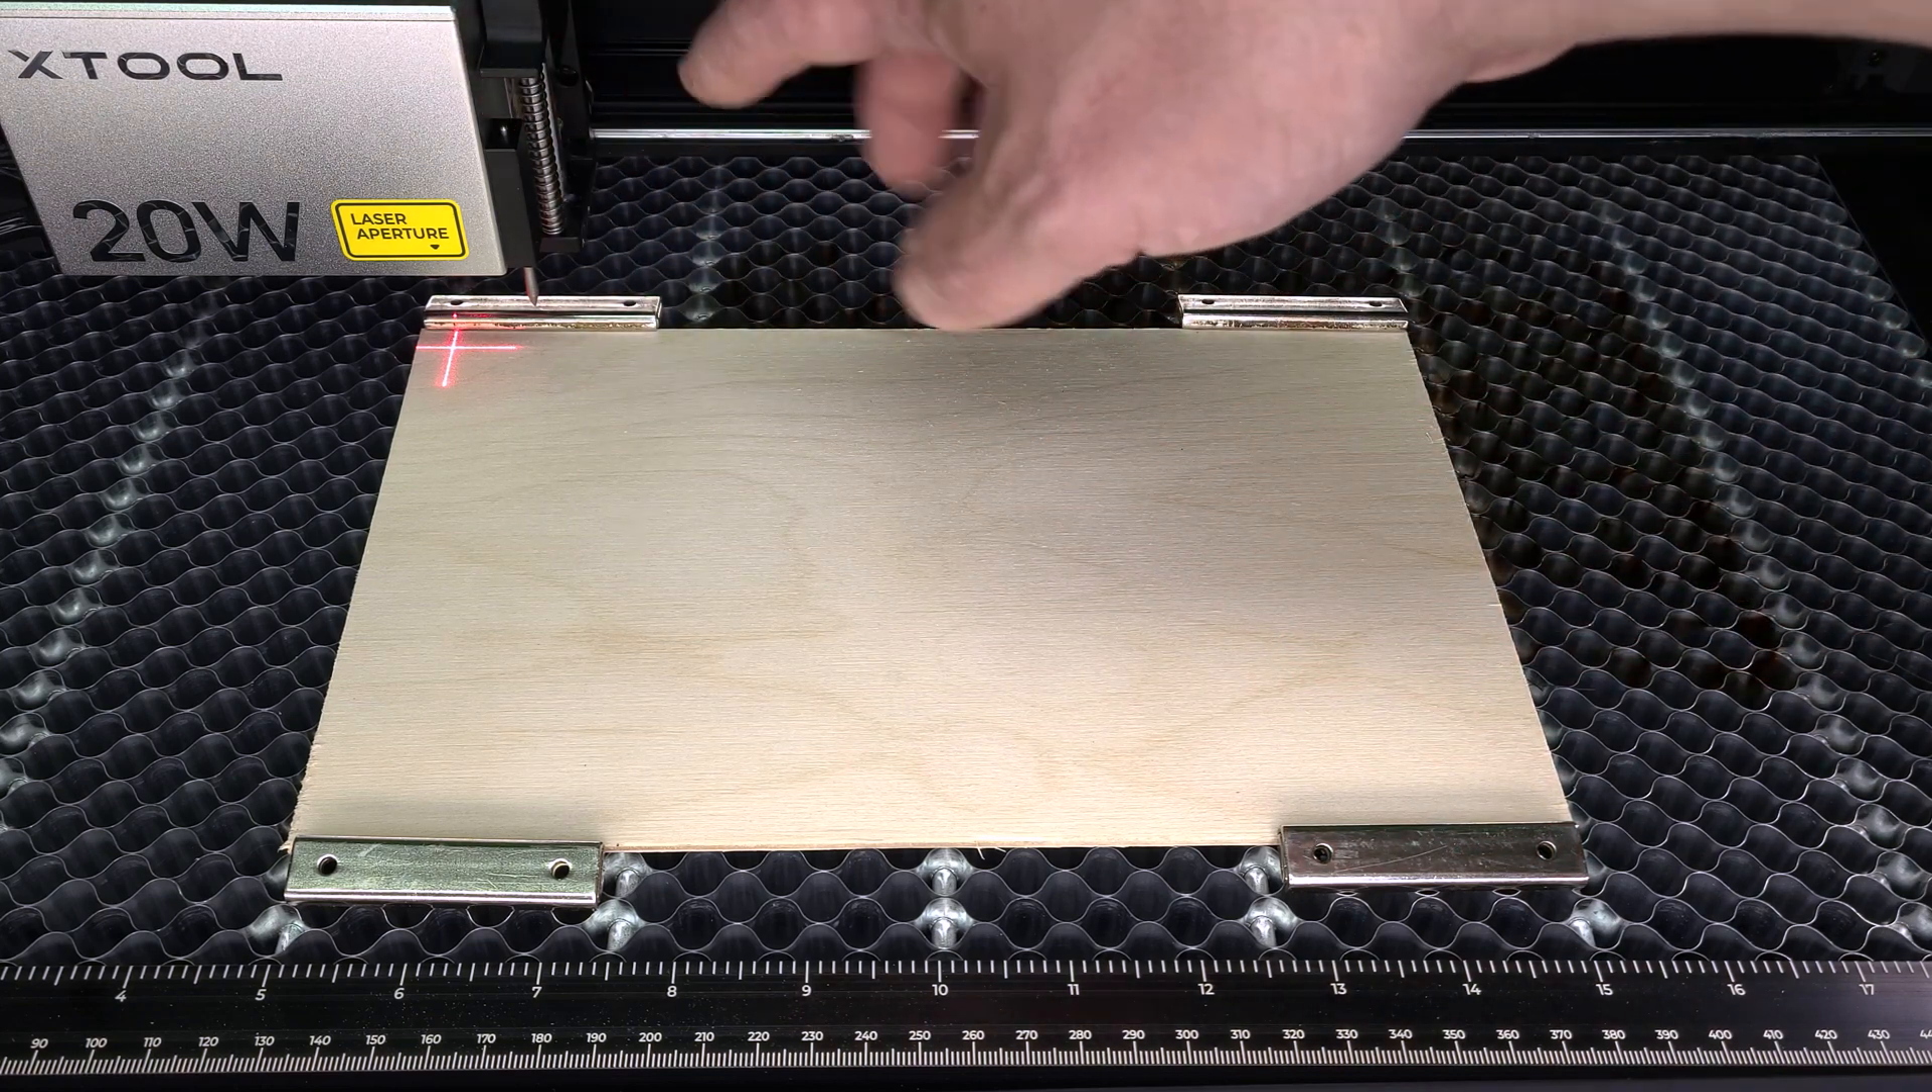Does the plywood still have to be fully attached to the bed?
No.